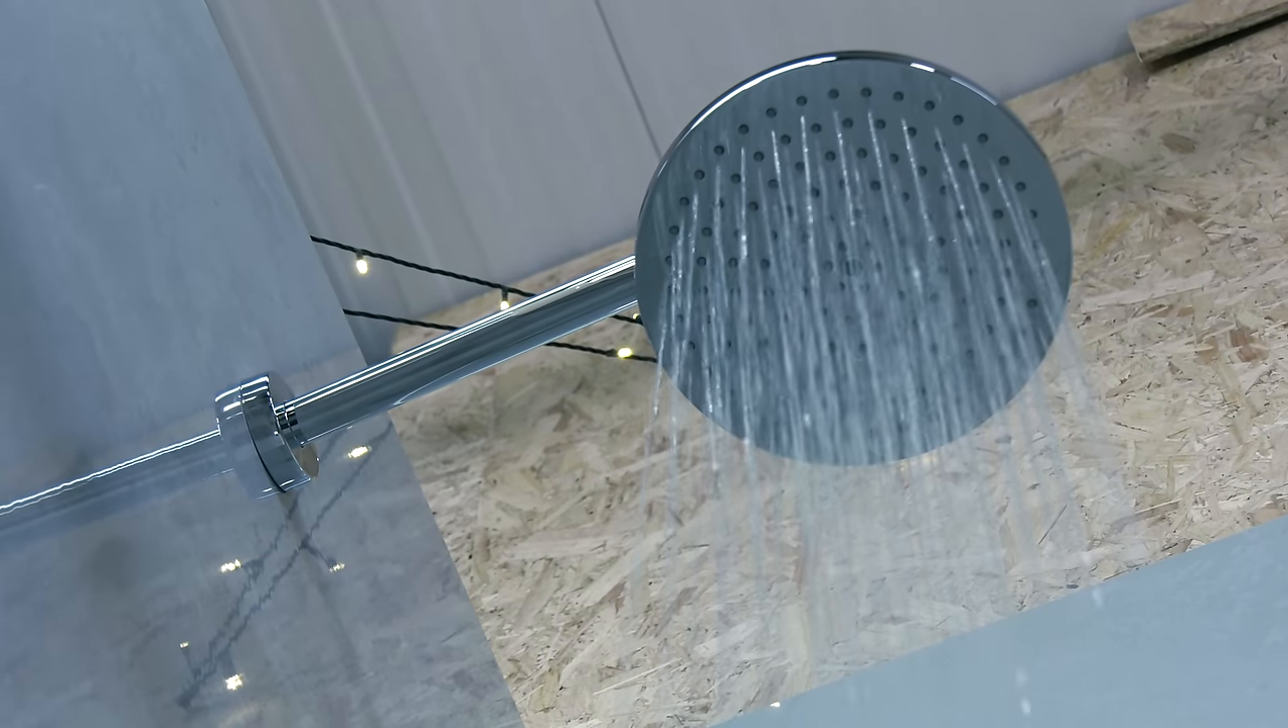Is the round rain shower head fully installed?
Yes.